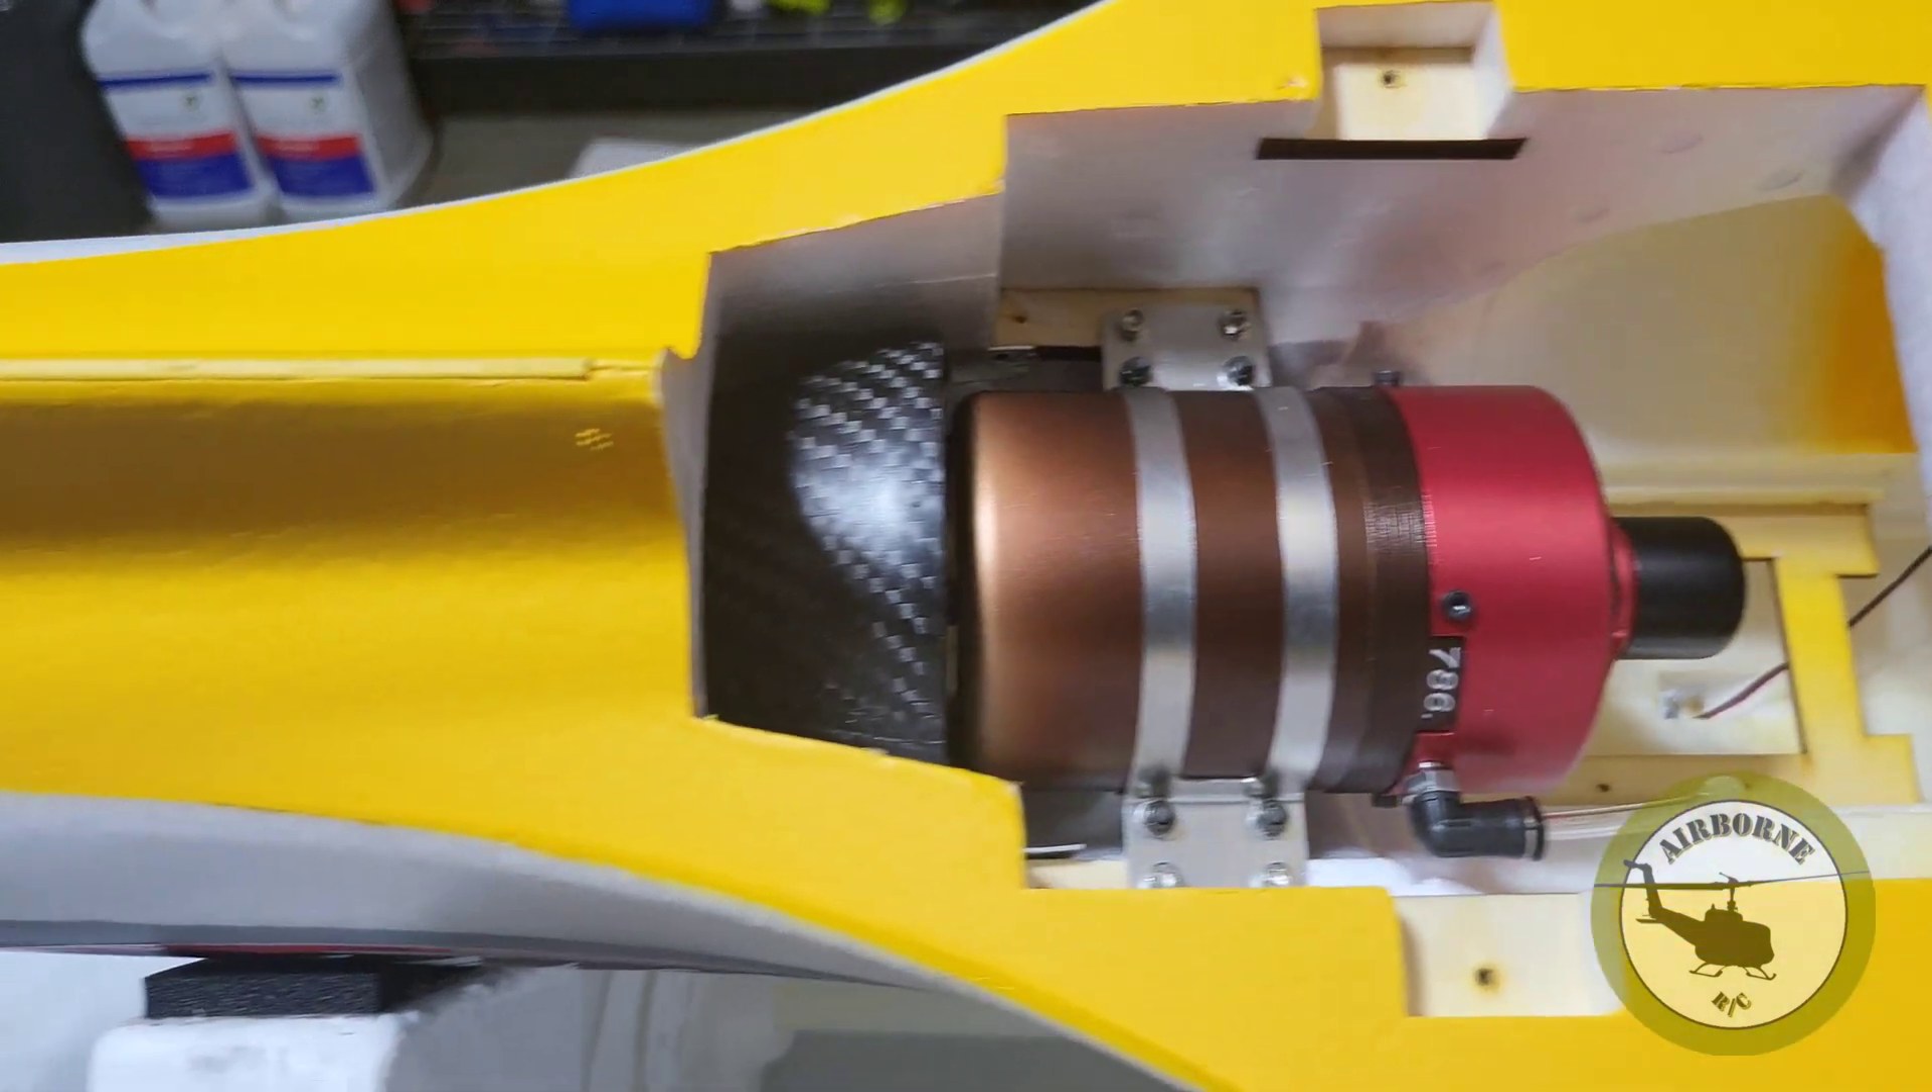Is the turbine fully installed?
Yes.